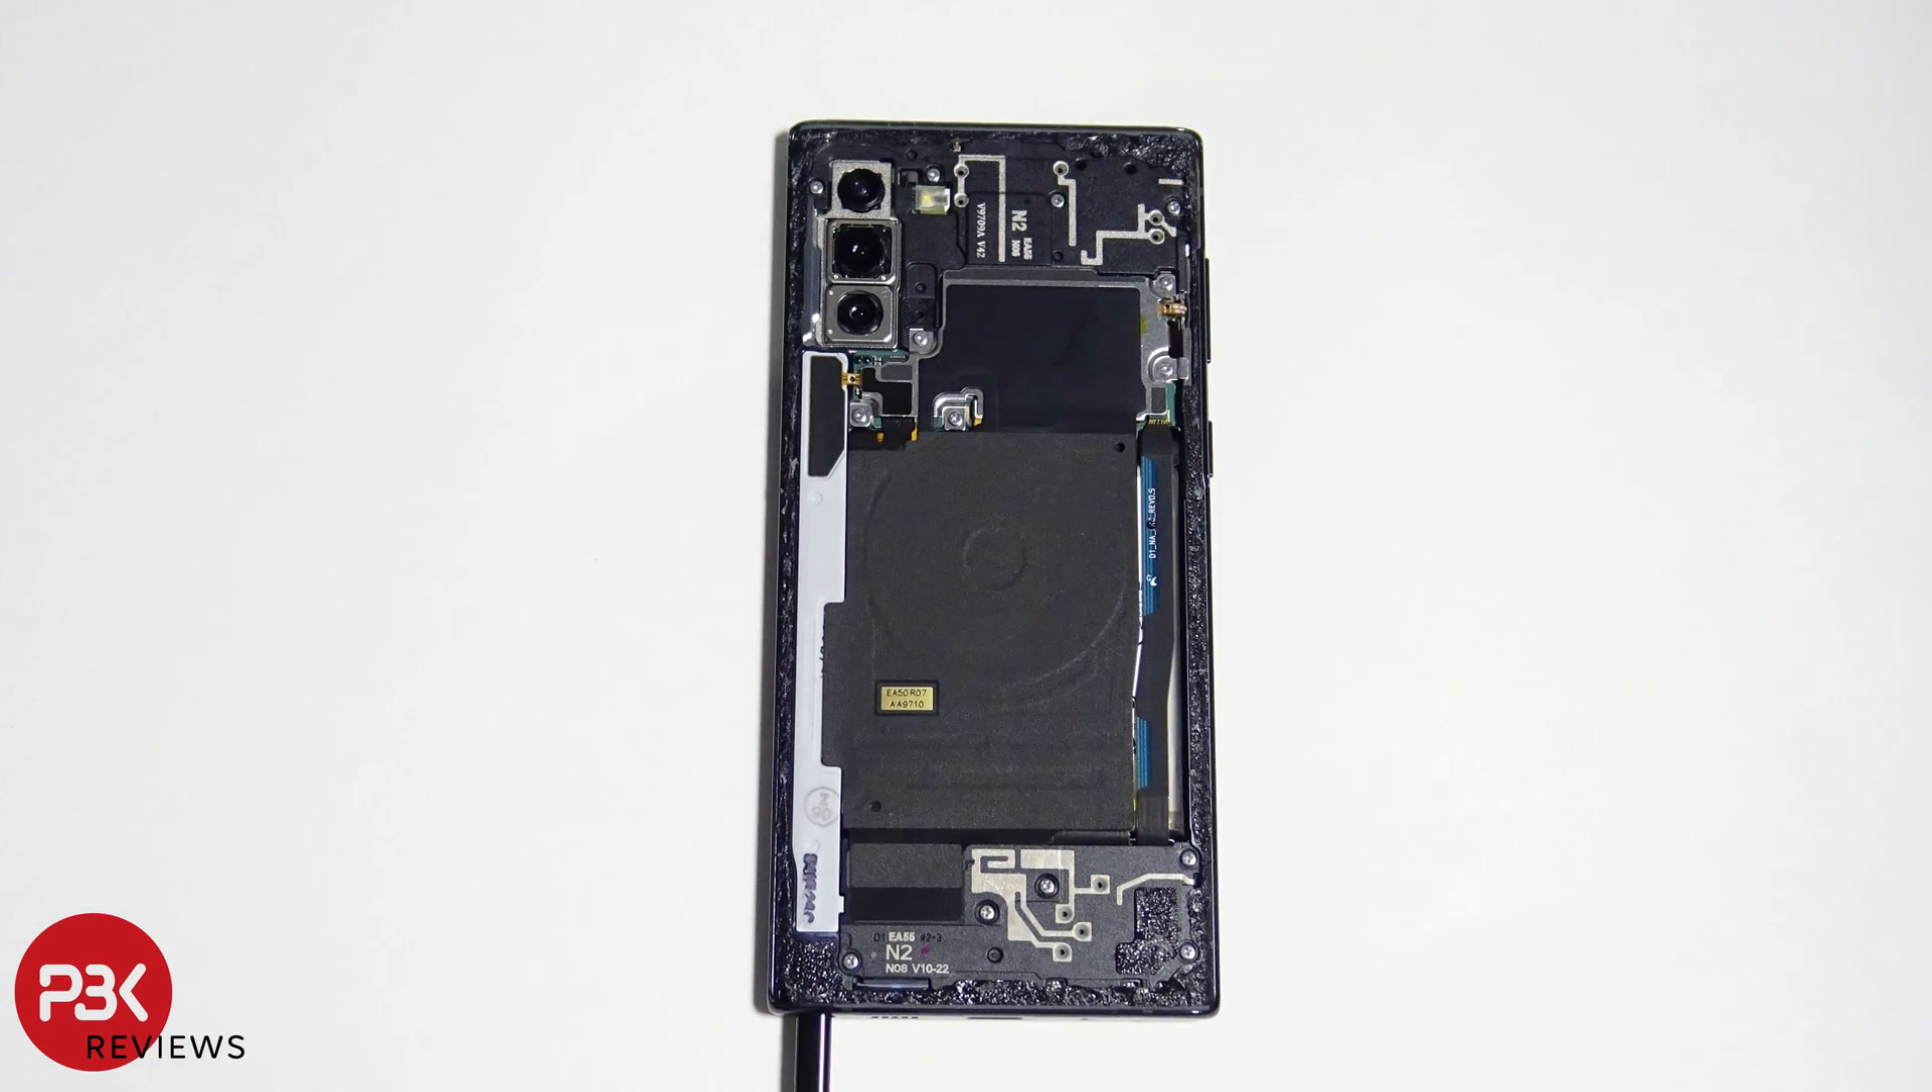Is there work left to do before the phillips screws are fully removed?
Yes.